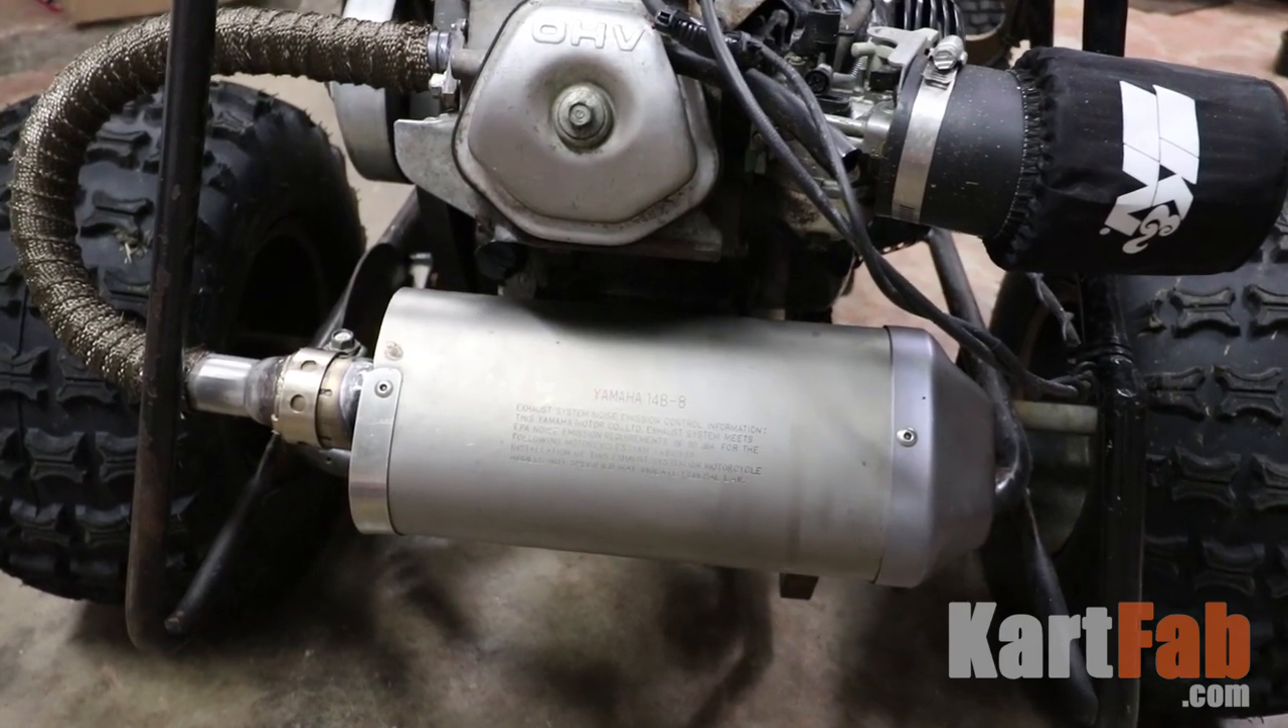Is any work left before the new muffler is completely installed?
No.